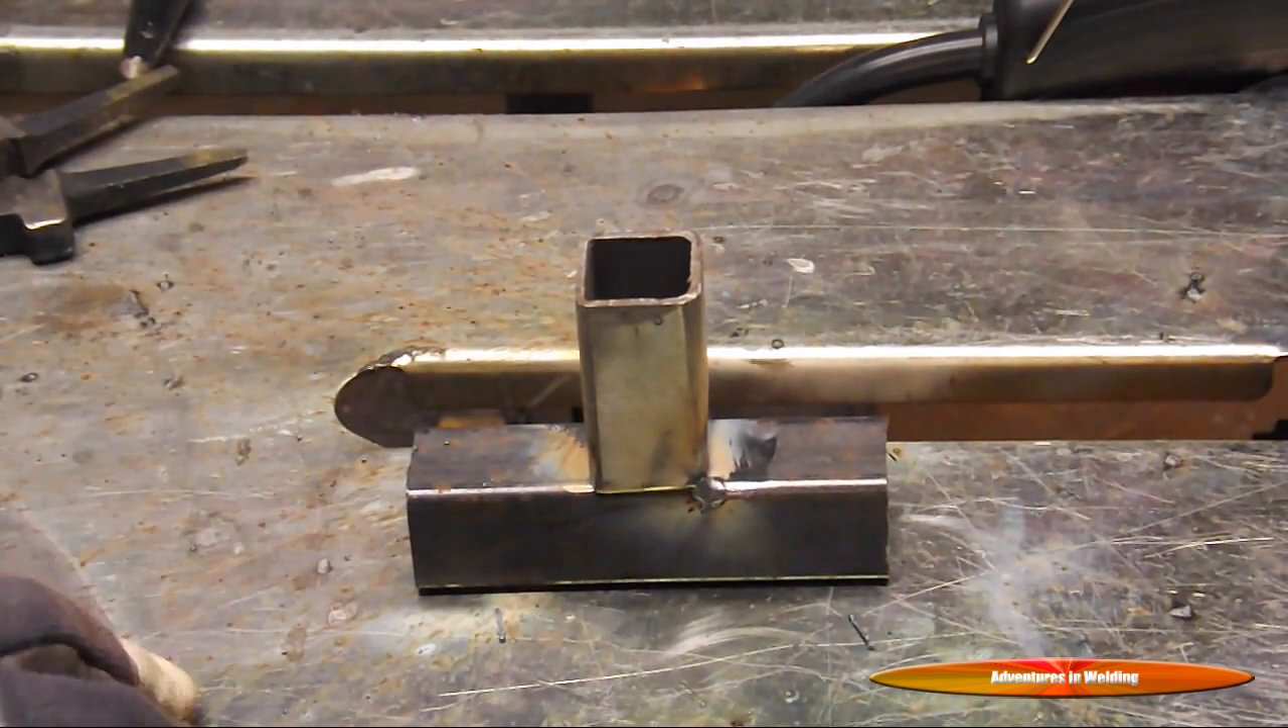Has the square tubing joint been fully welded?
No.